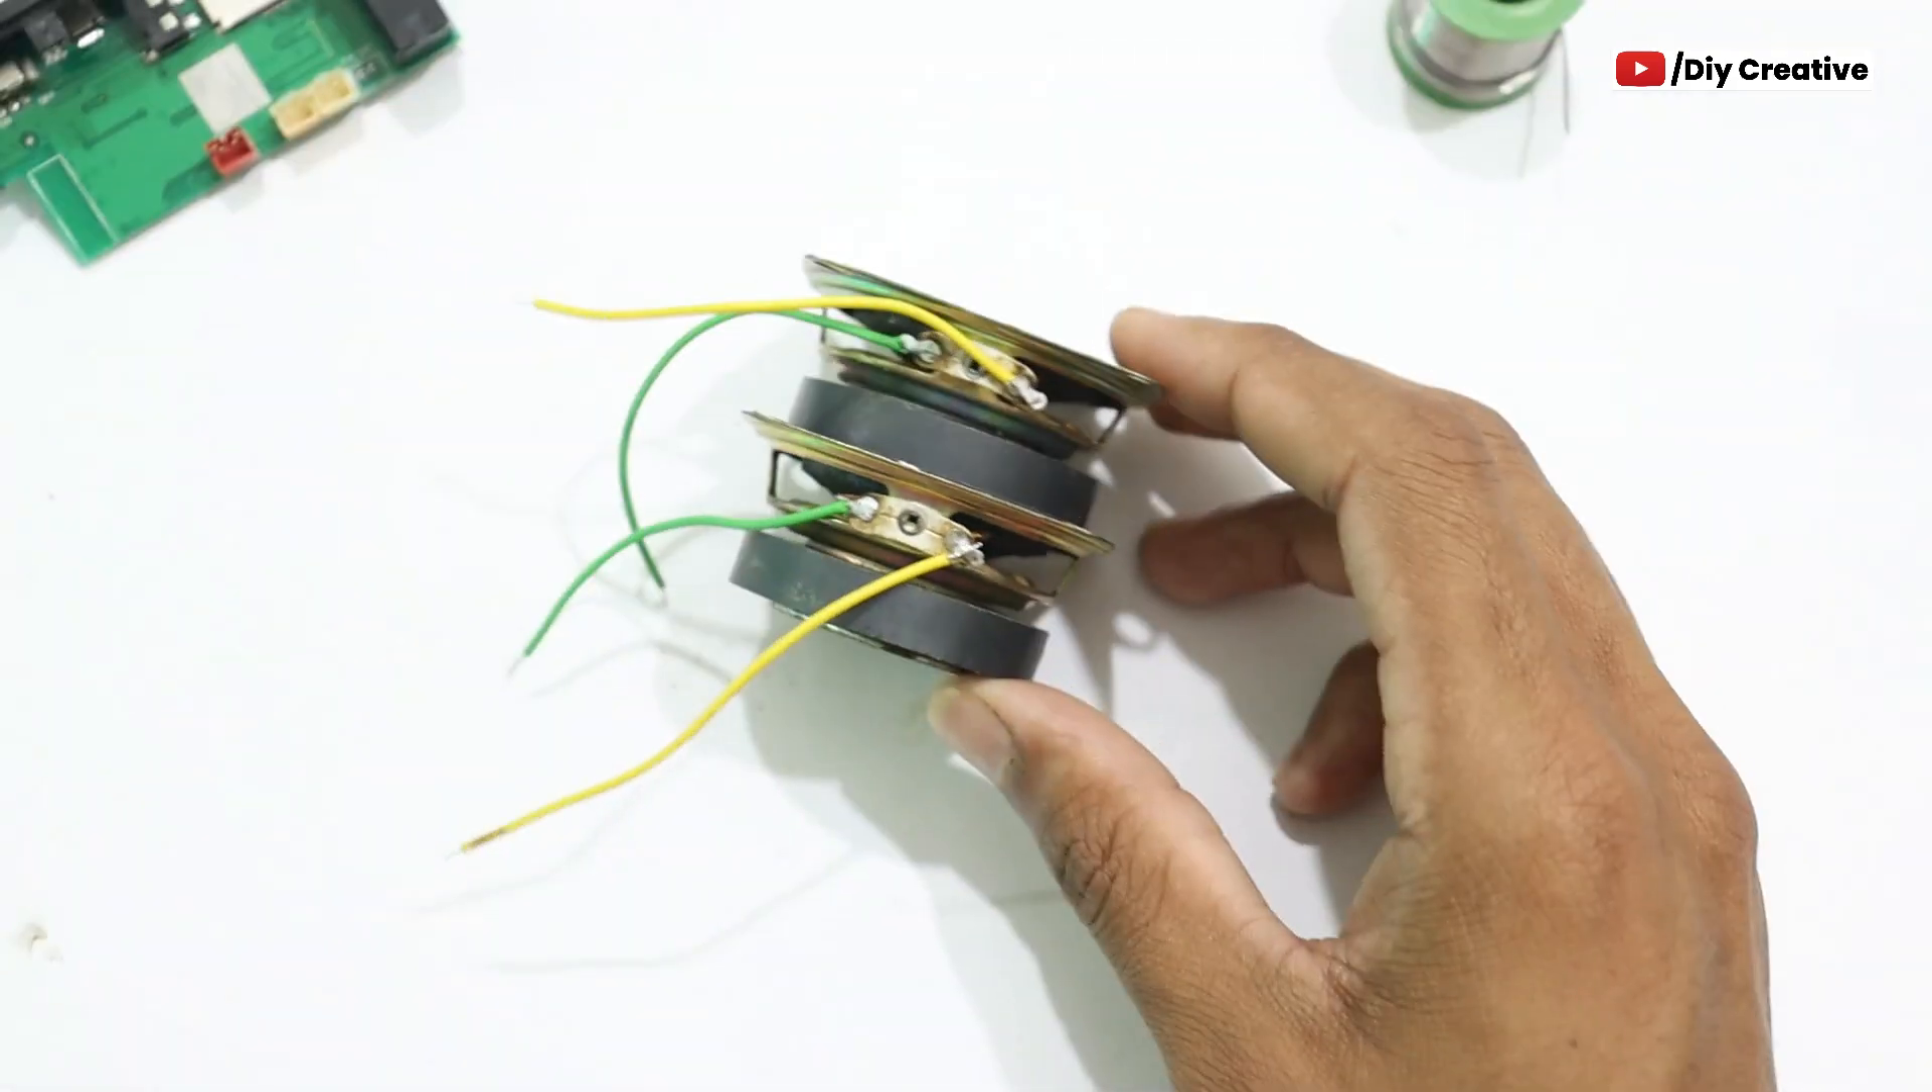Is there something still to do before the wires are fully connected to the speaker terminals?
No.